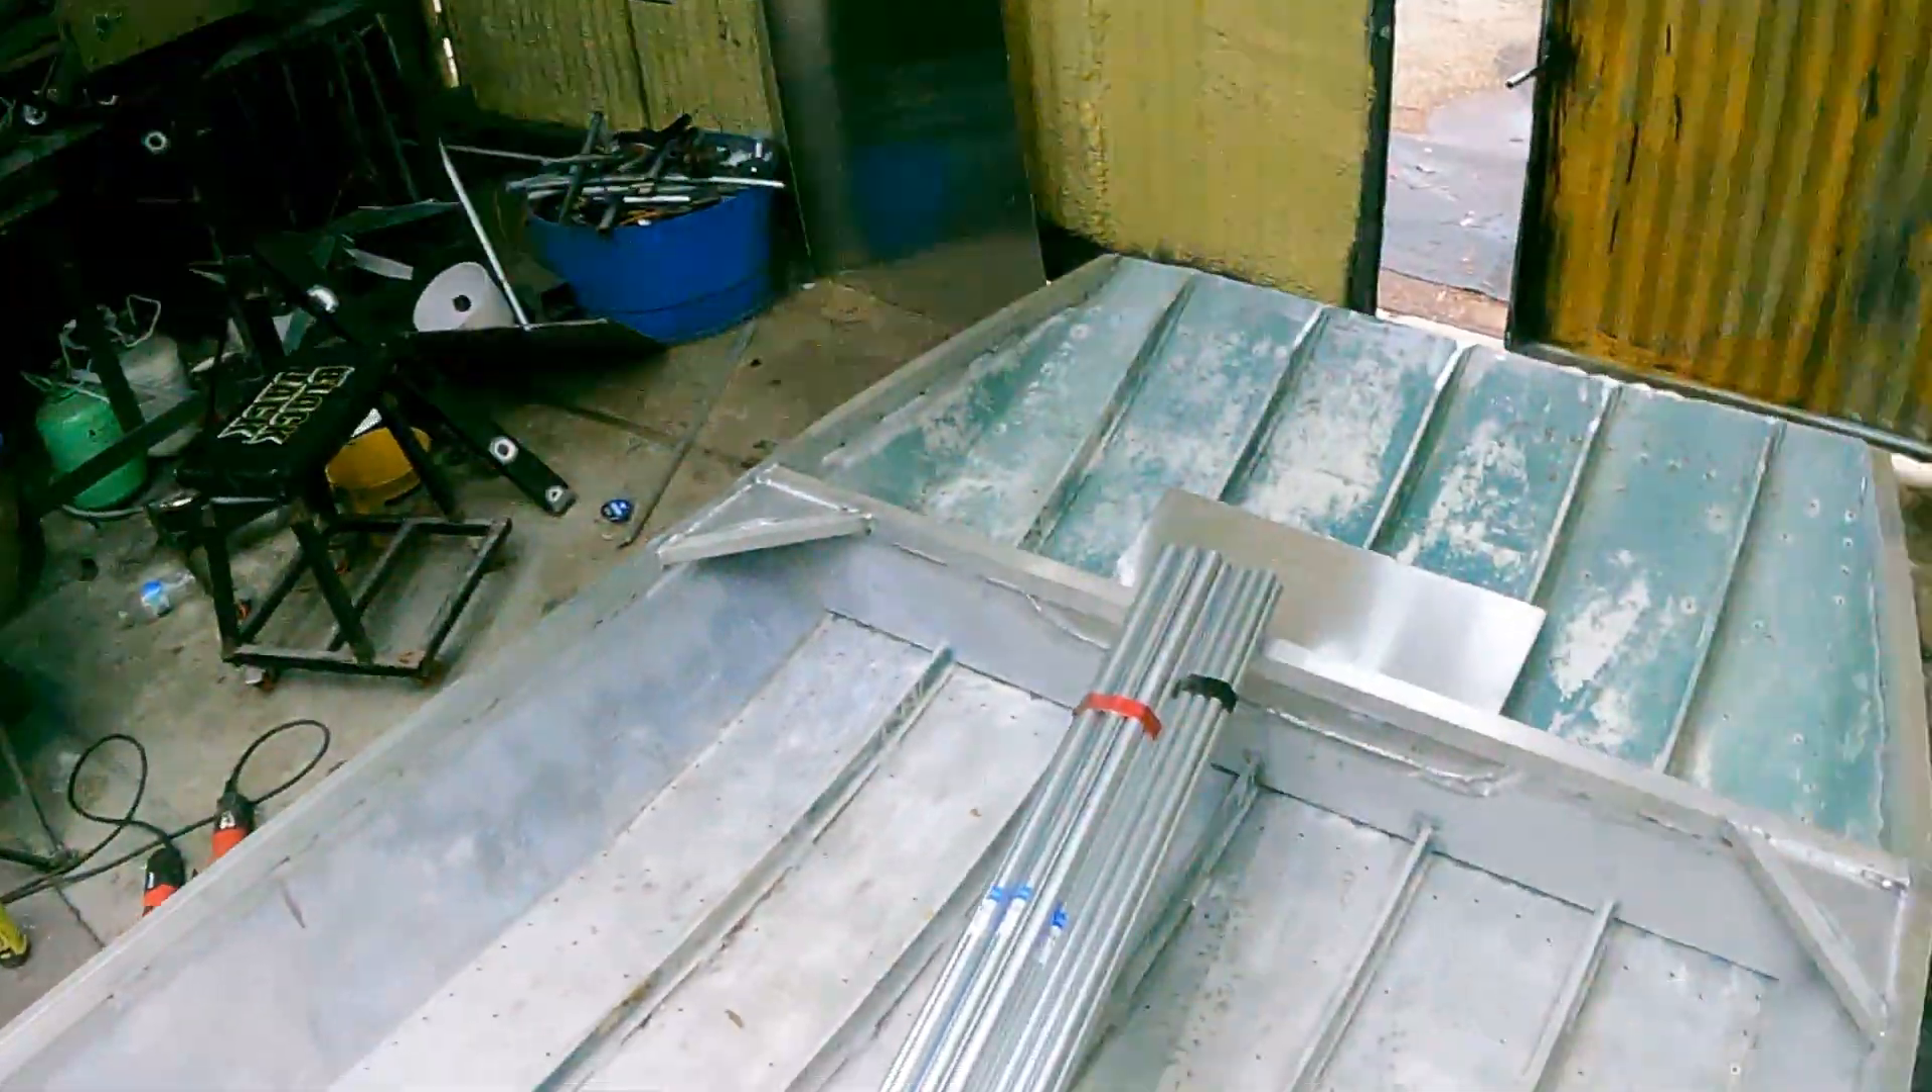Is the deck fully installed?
No.